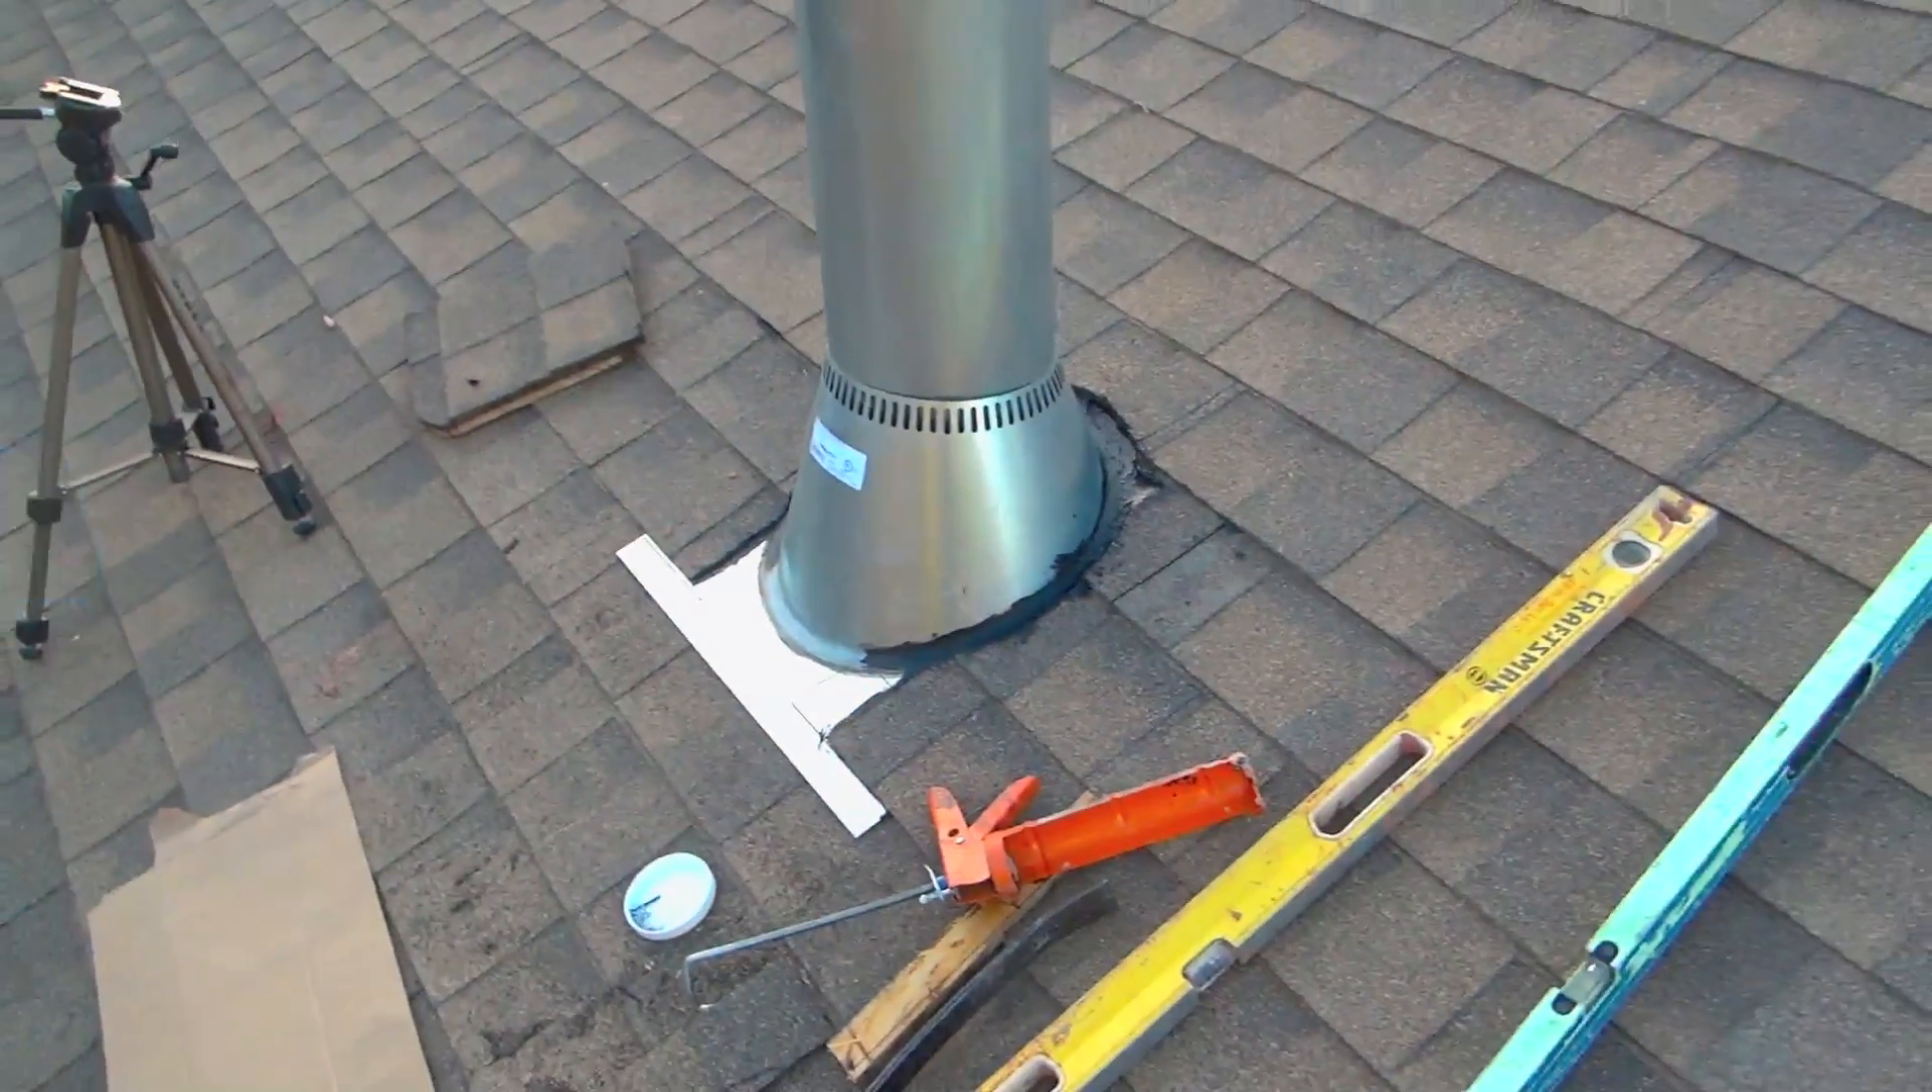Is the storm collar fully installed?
No.